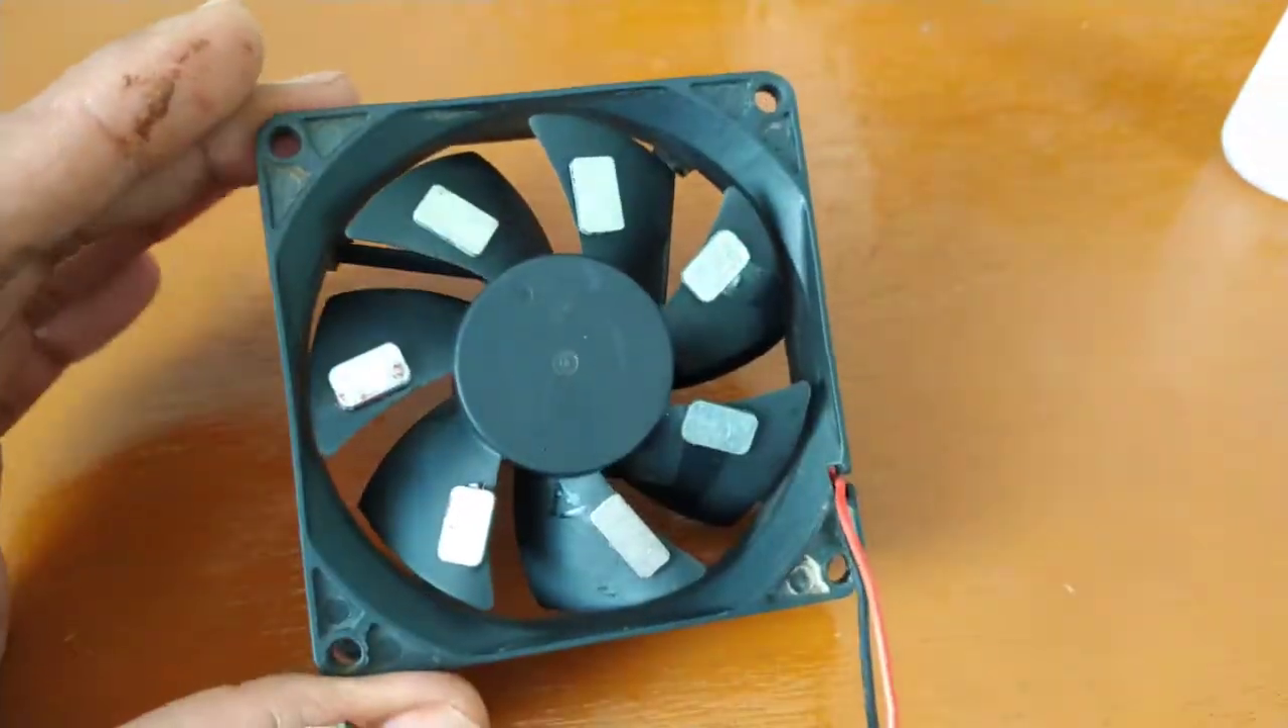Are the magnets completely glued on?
Yes.